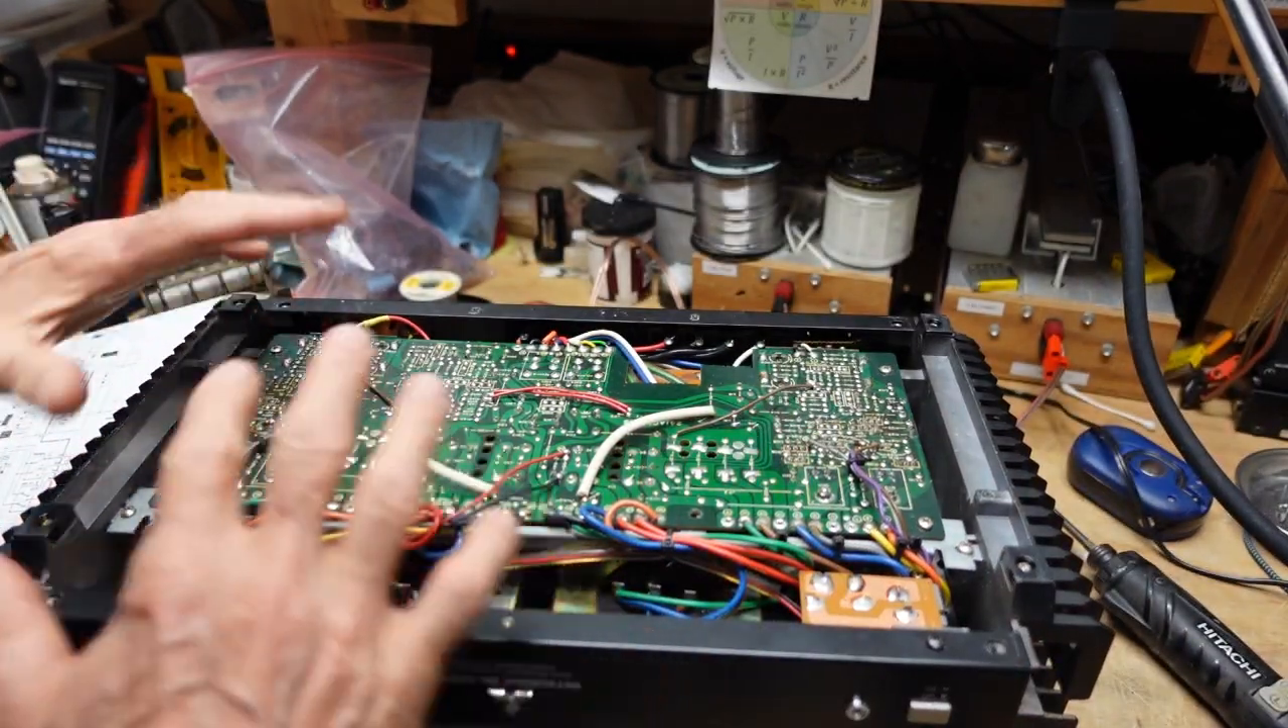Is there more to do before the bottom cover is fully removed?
No.